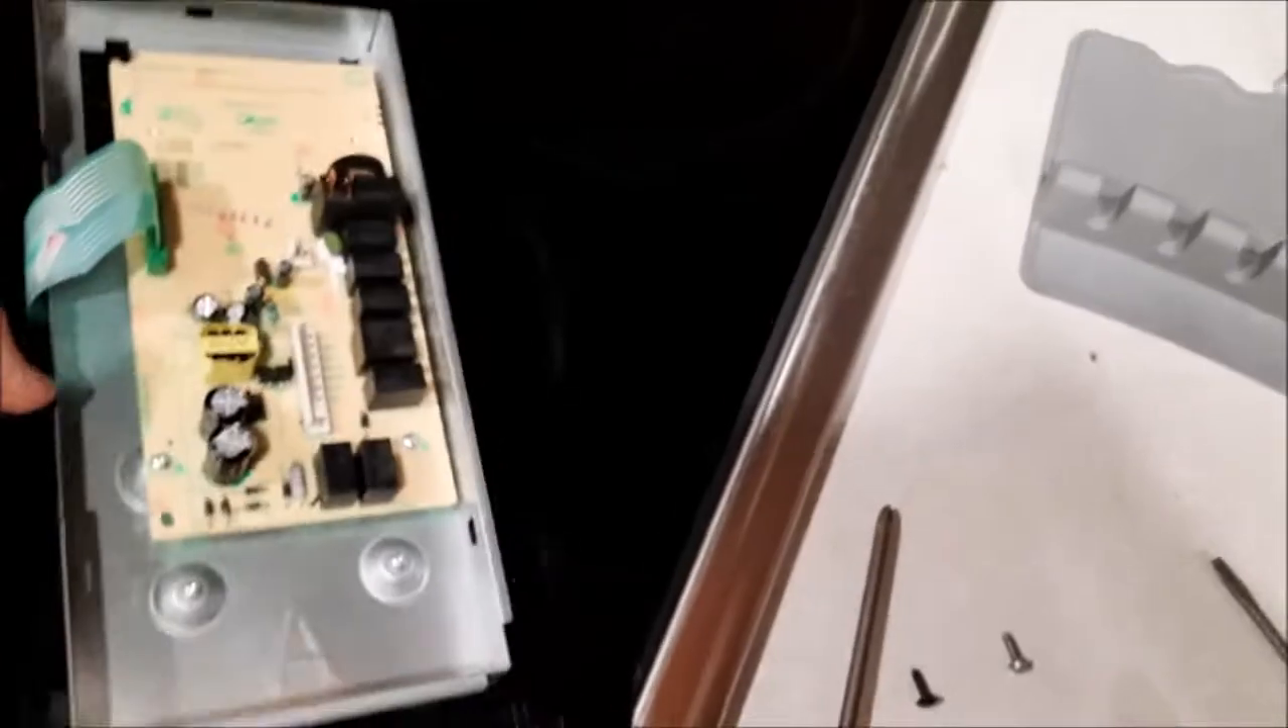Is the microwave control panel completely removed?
Yes.